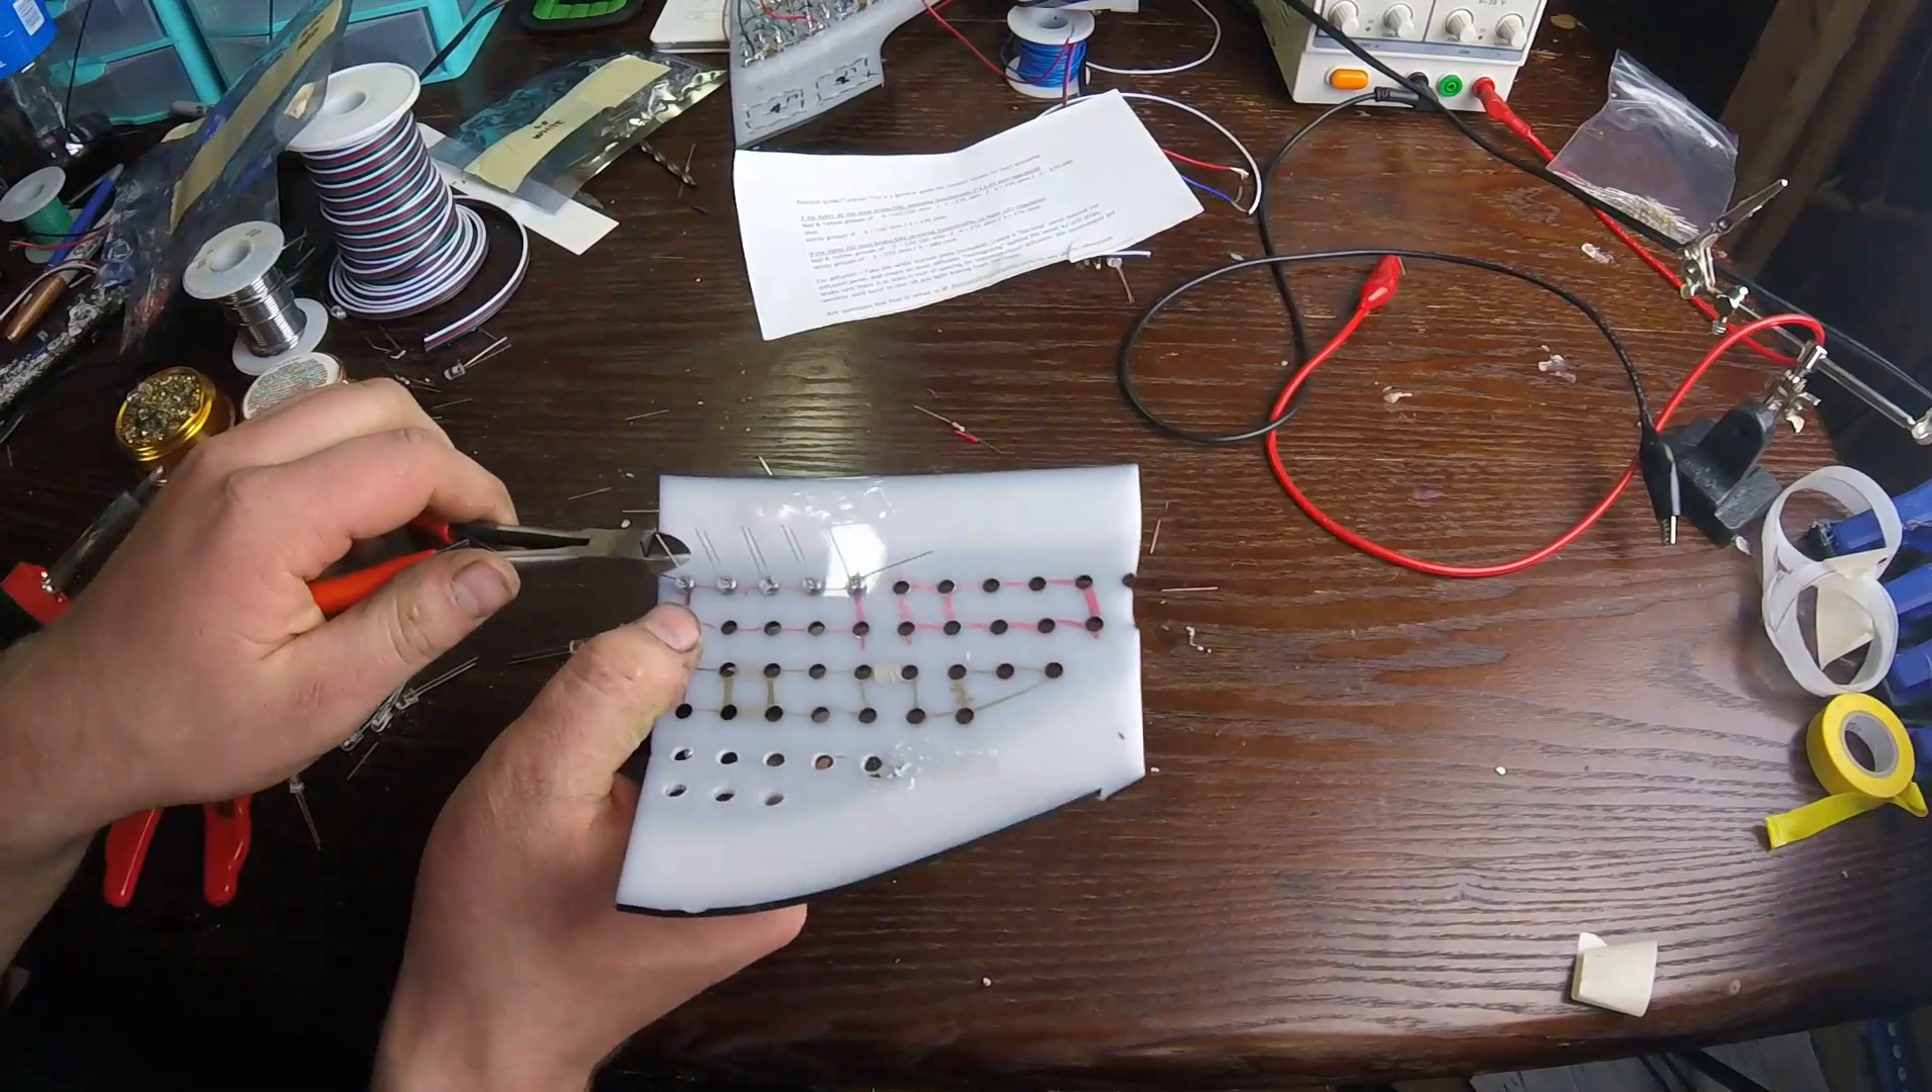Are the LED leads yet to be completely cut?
Yes.